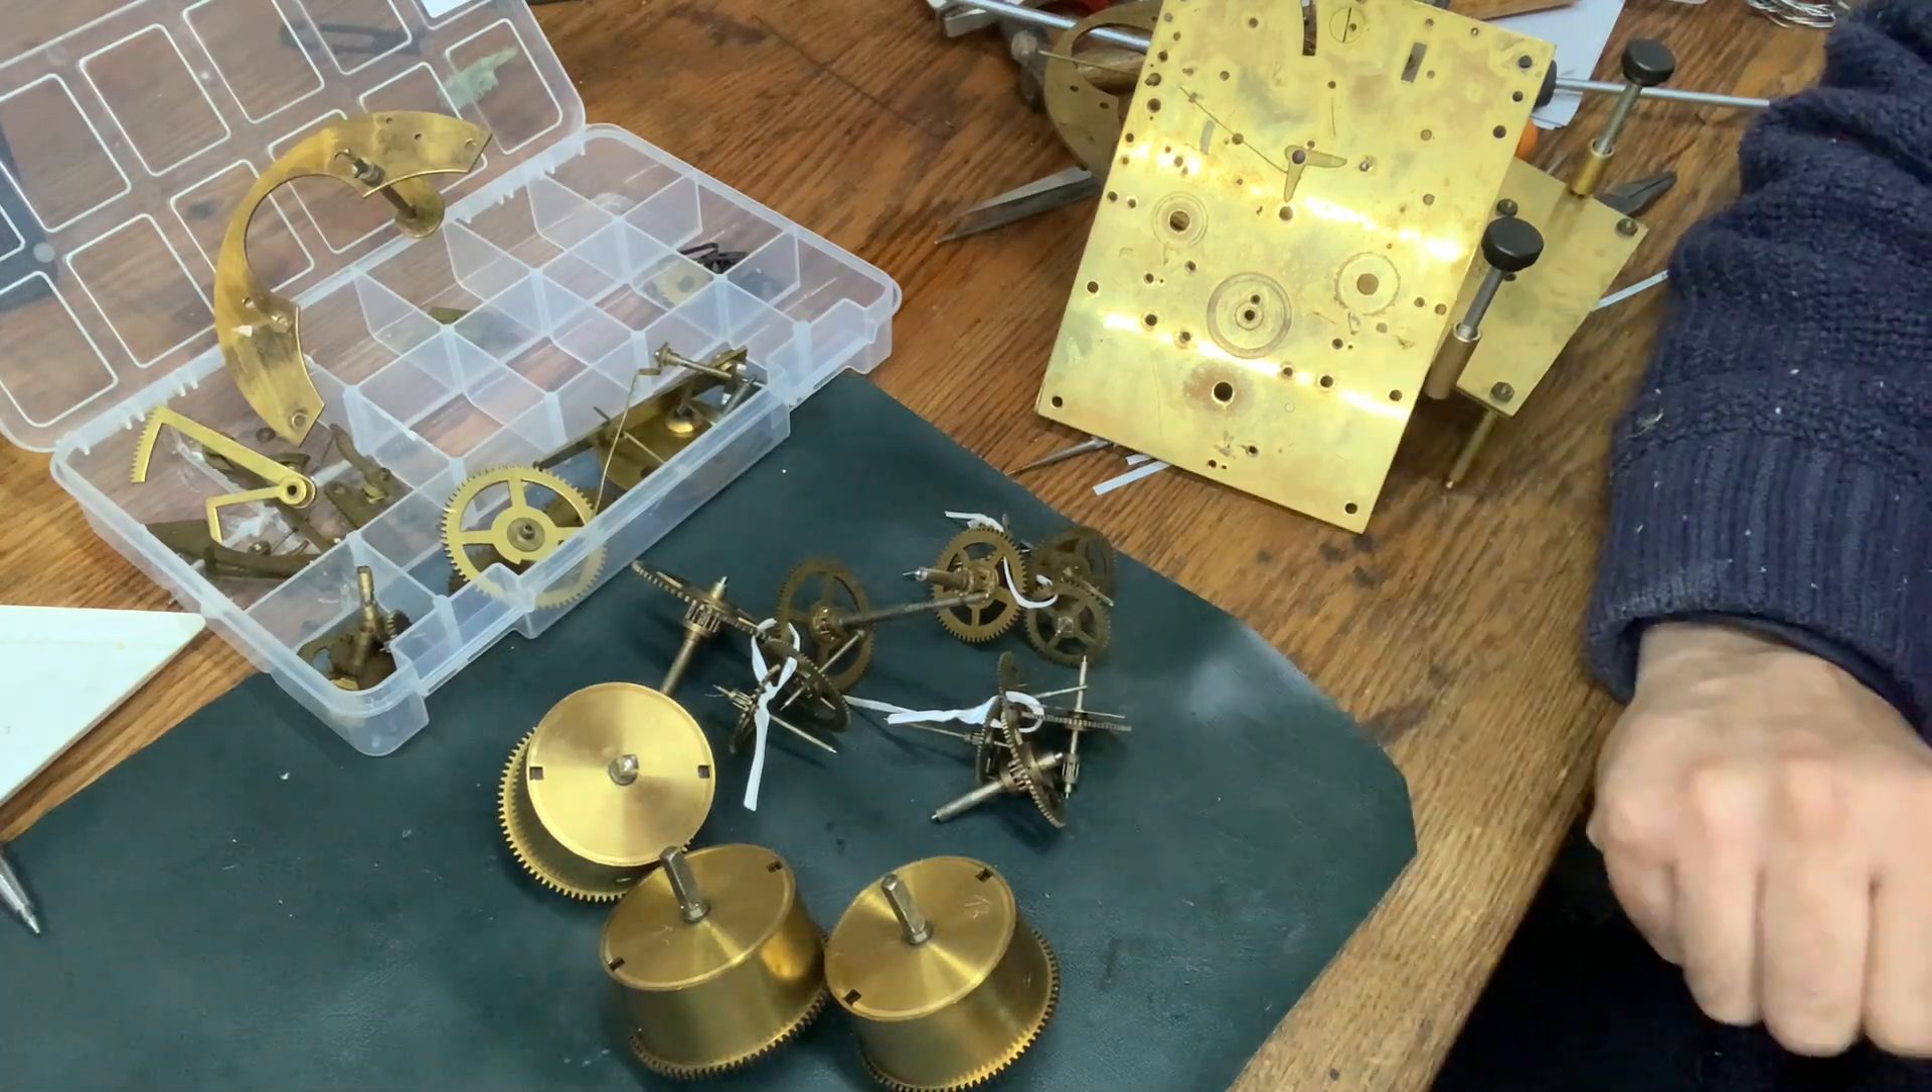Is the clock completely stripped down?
Yes.